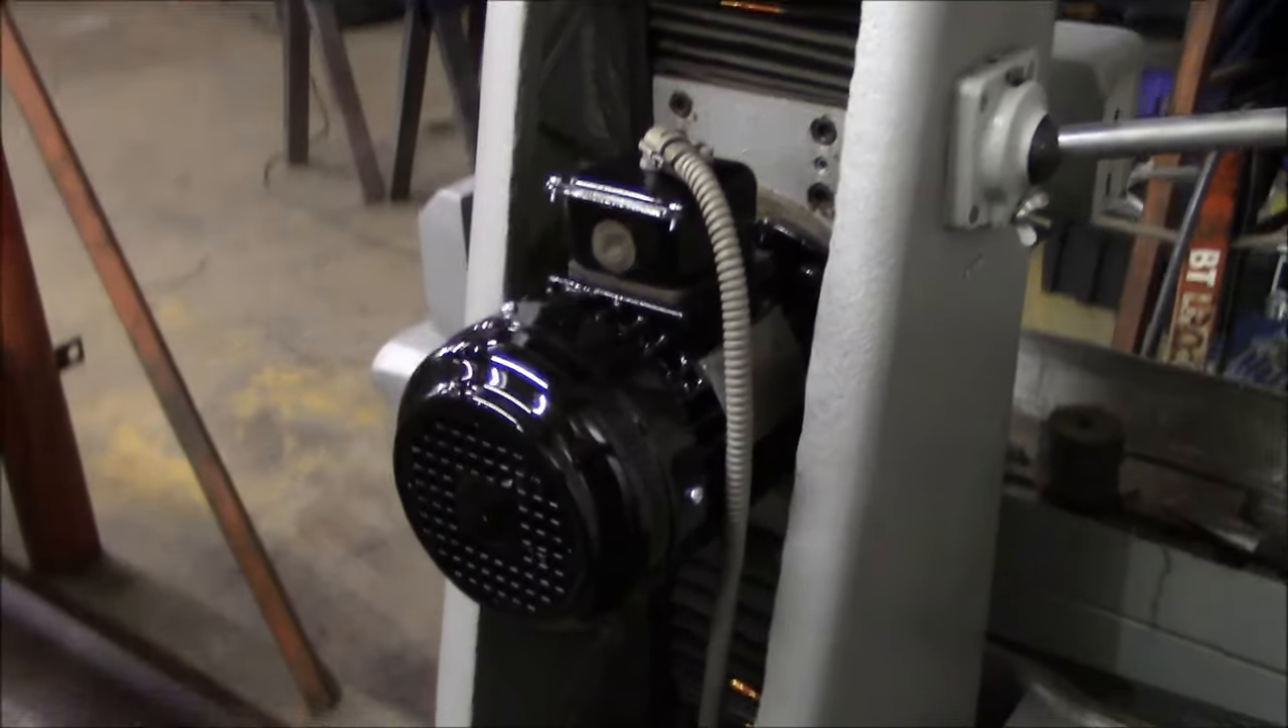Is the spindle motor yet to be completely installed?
No.